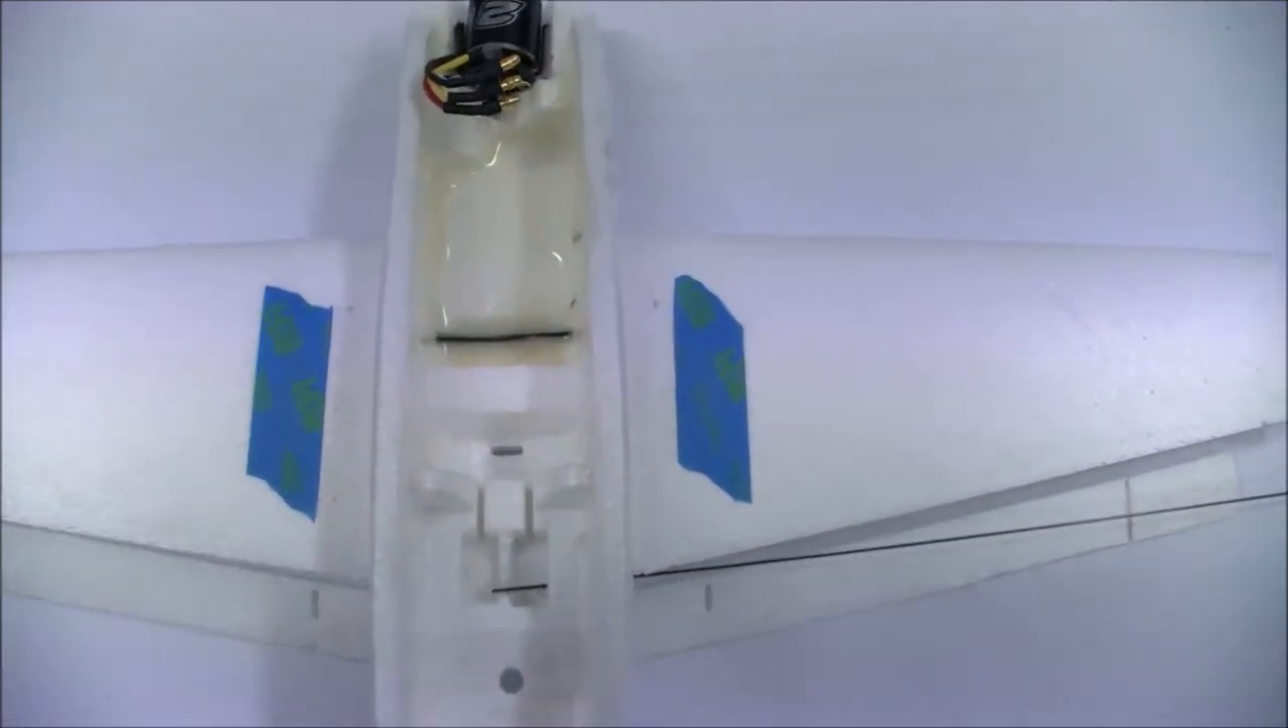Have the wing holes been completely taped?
Yes.